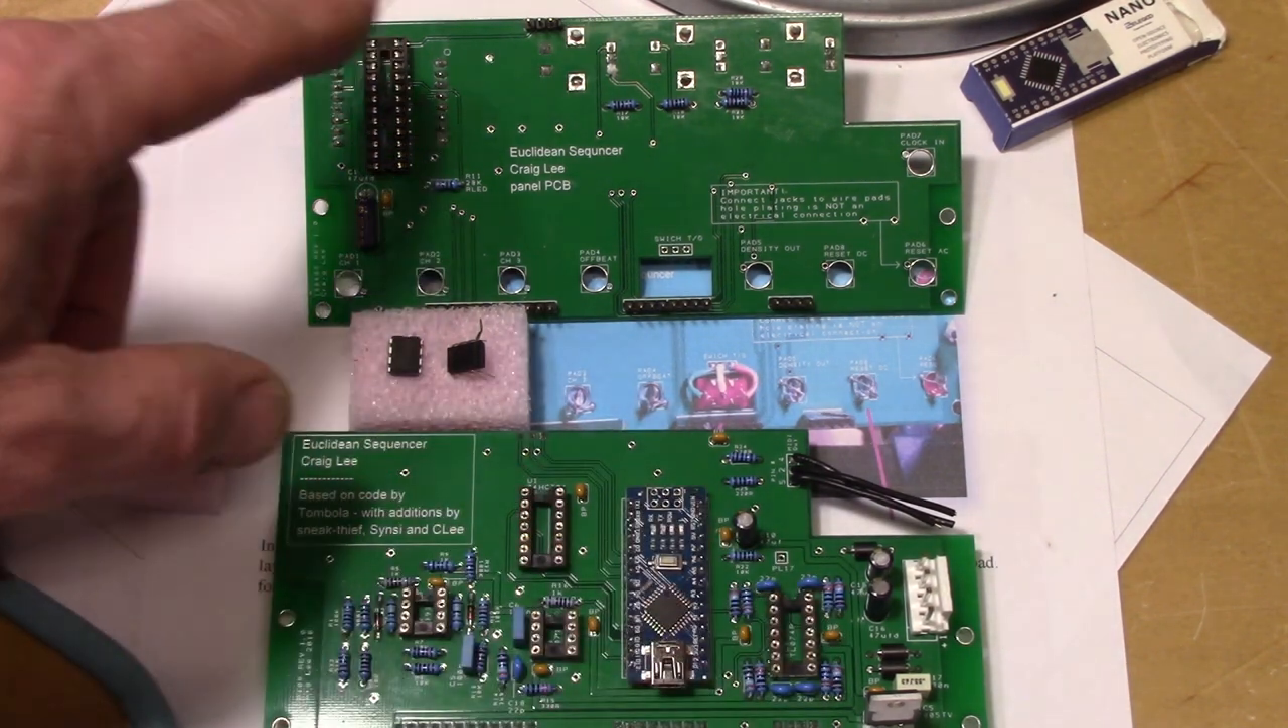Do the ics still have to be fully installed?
Yes.